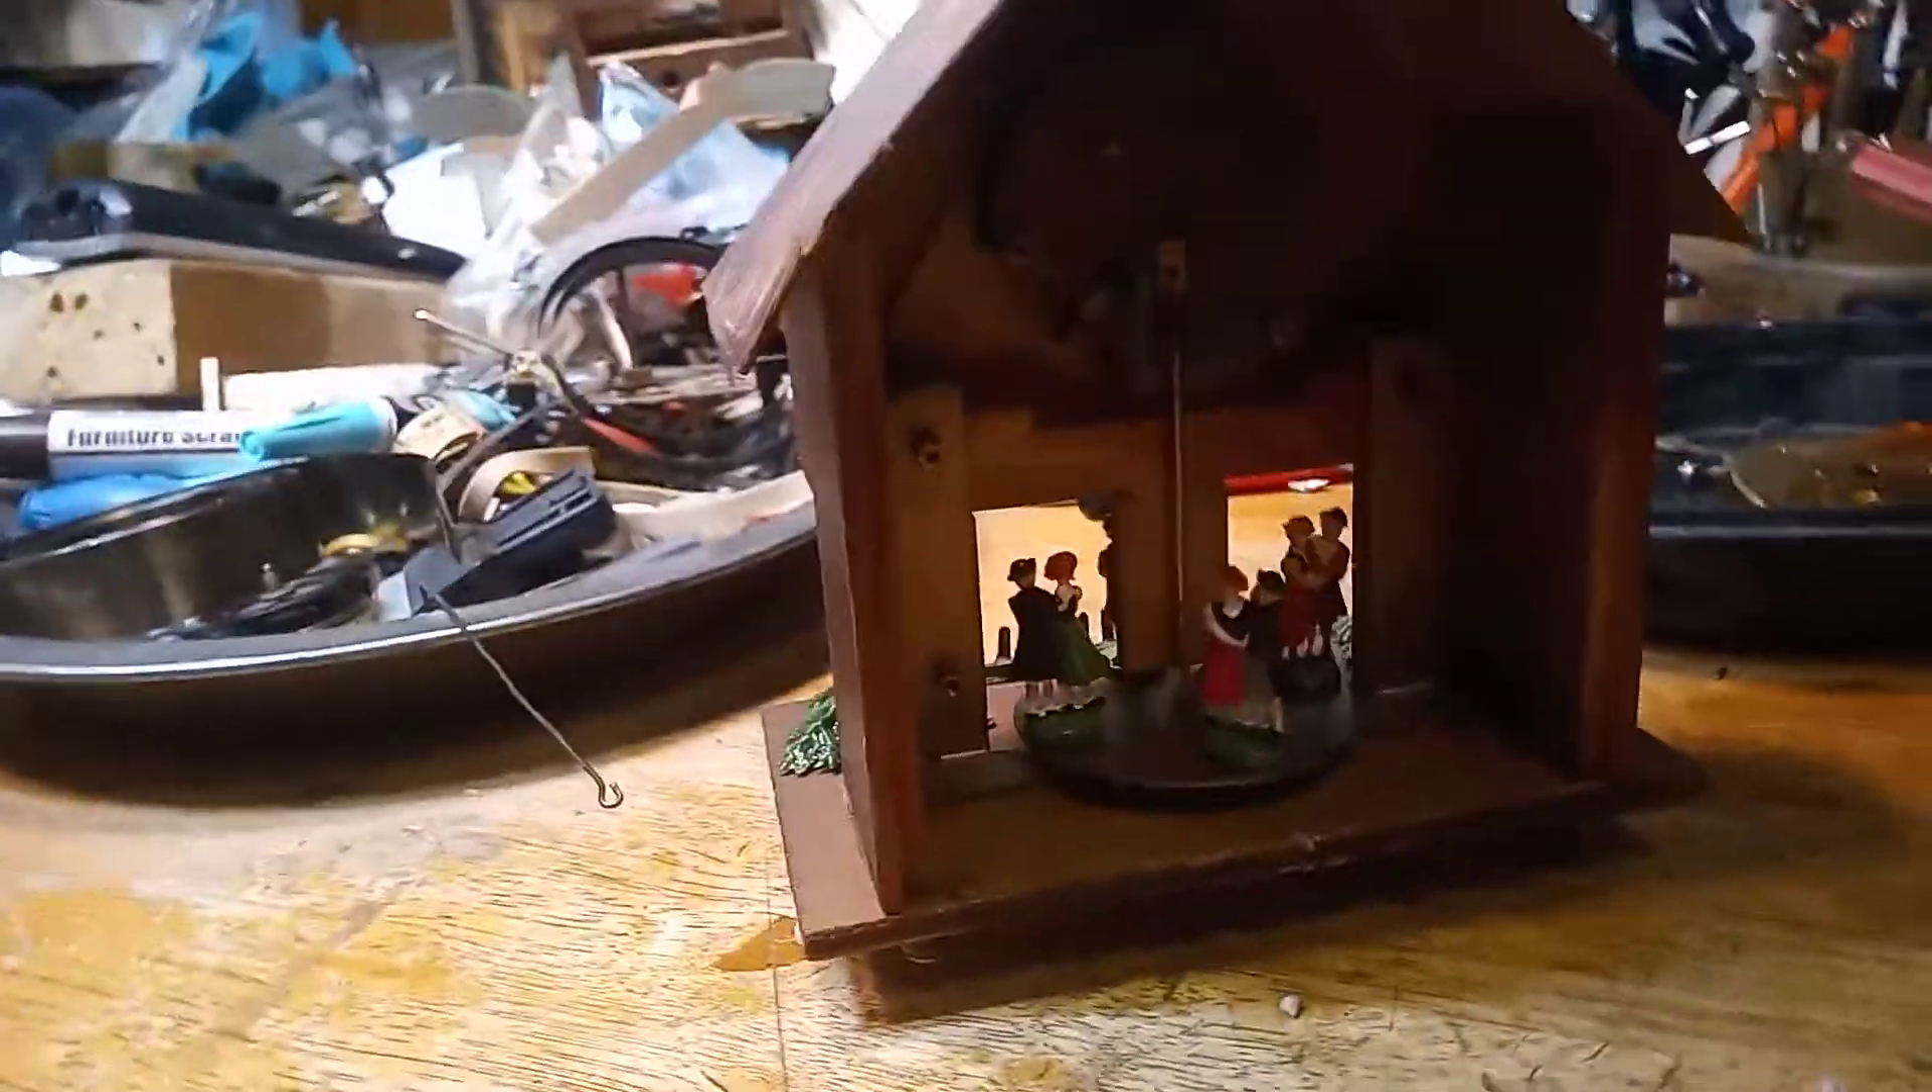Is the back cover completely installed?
No.